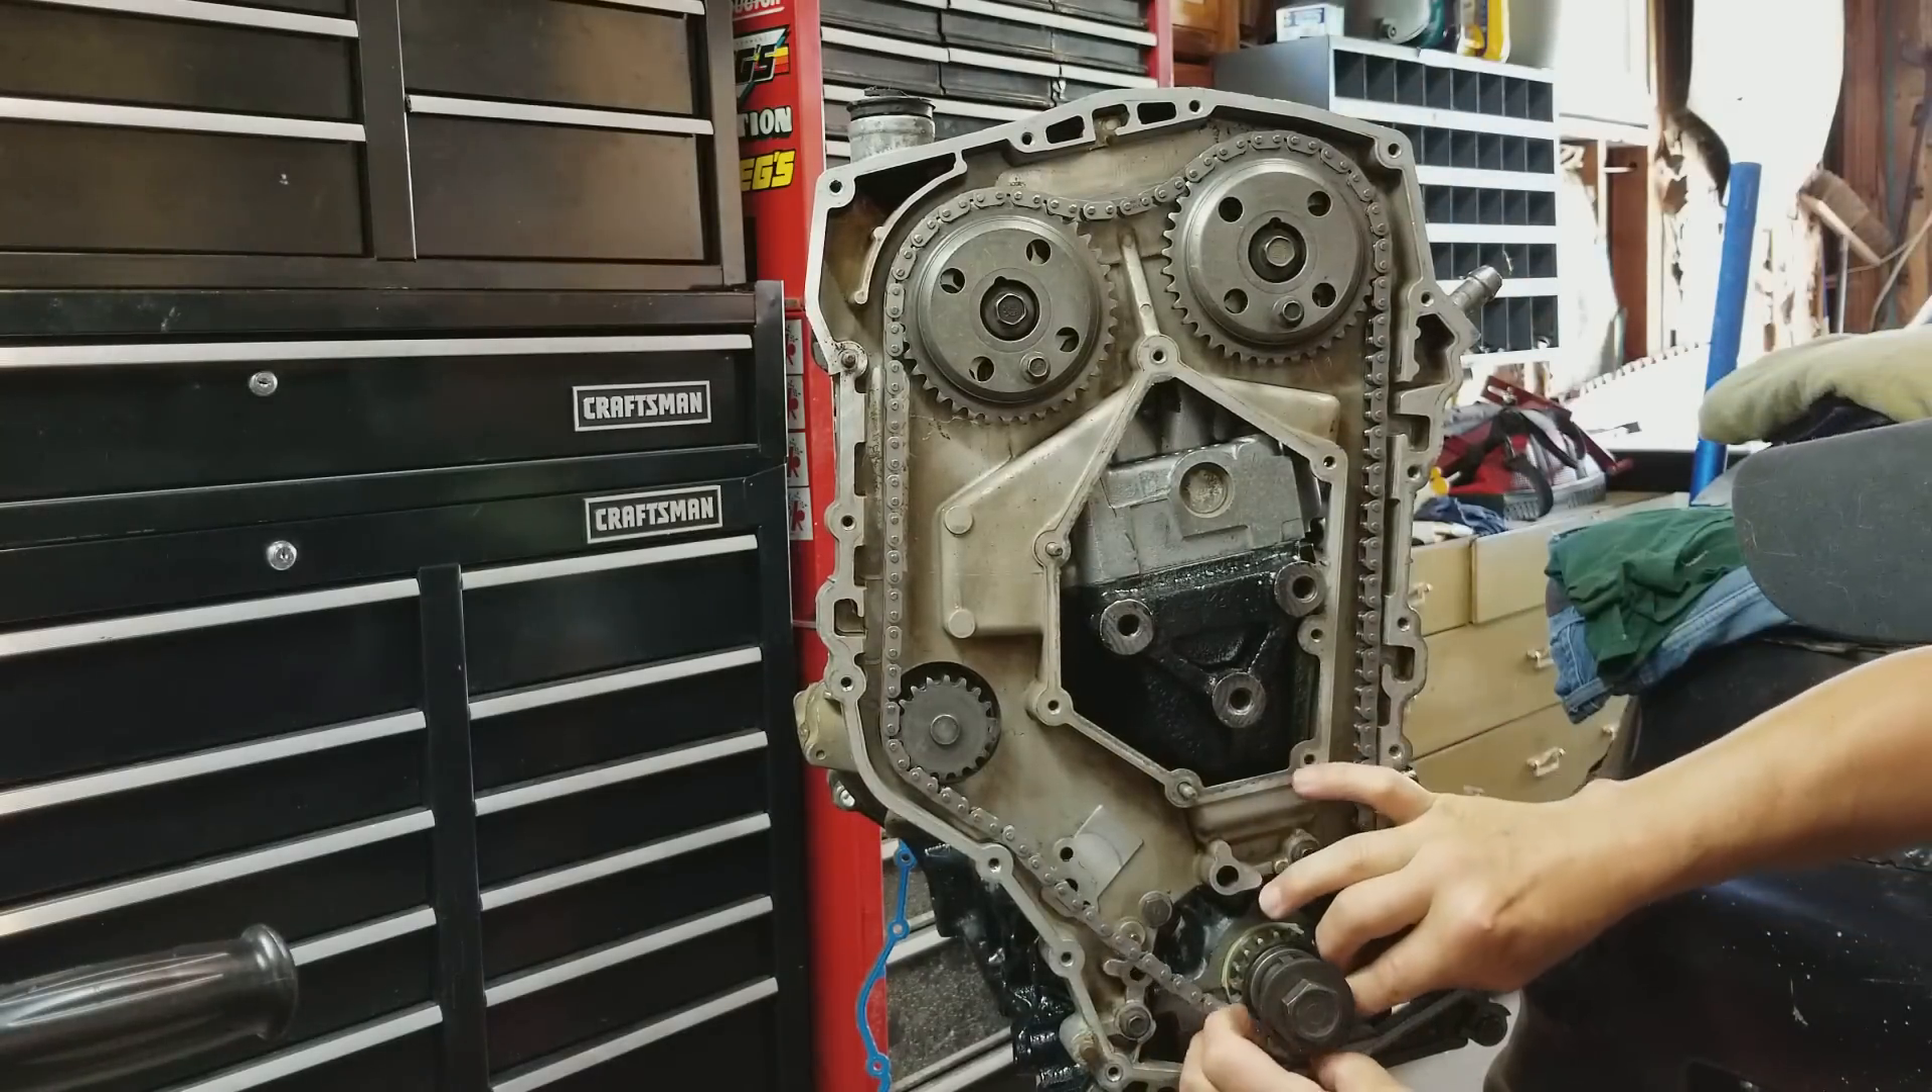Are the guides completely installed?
No.